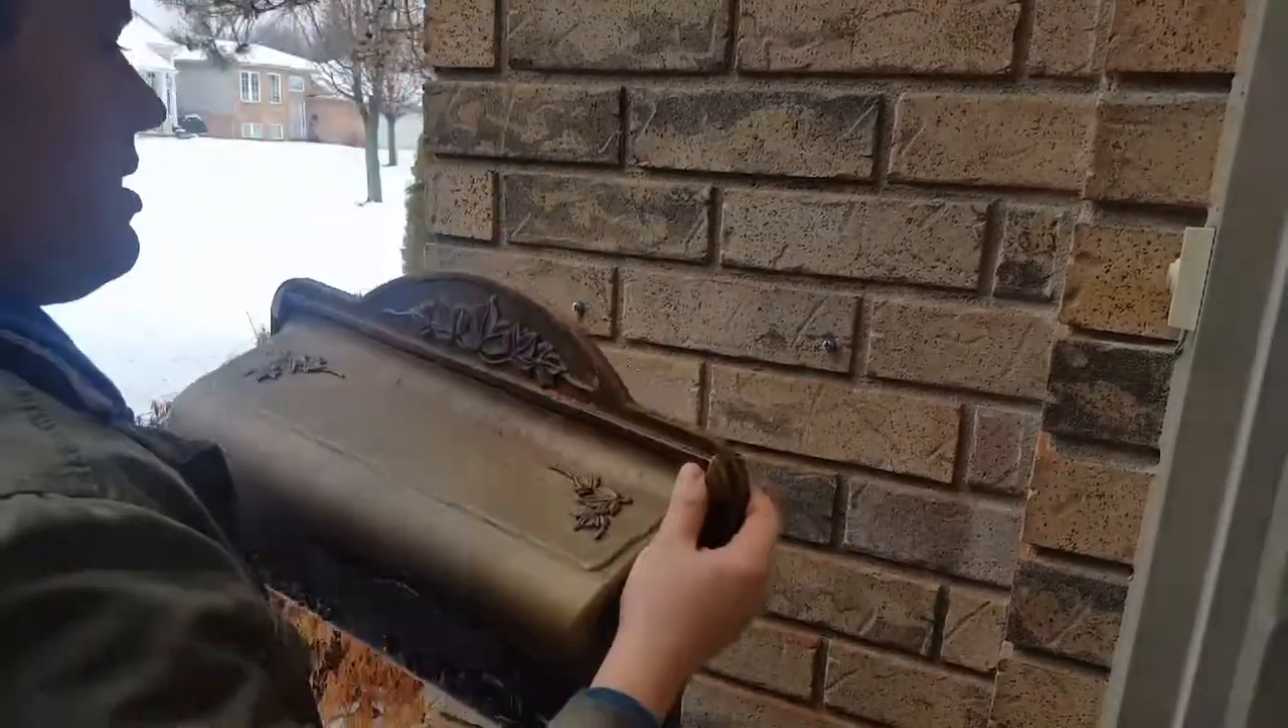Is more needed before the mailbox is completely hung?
Yes.